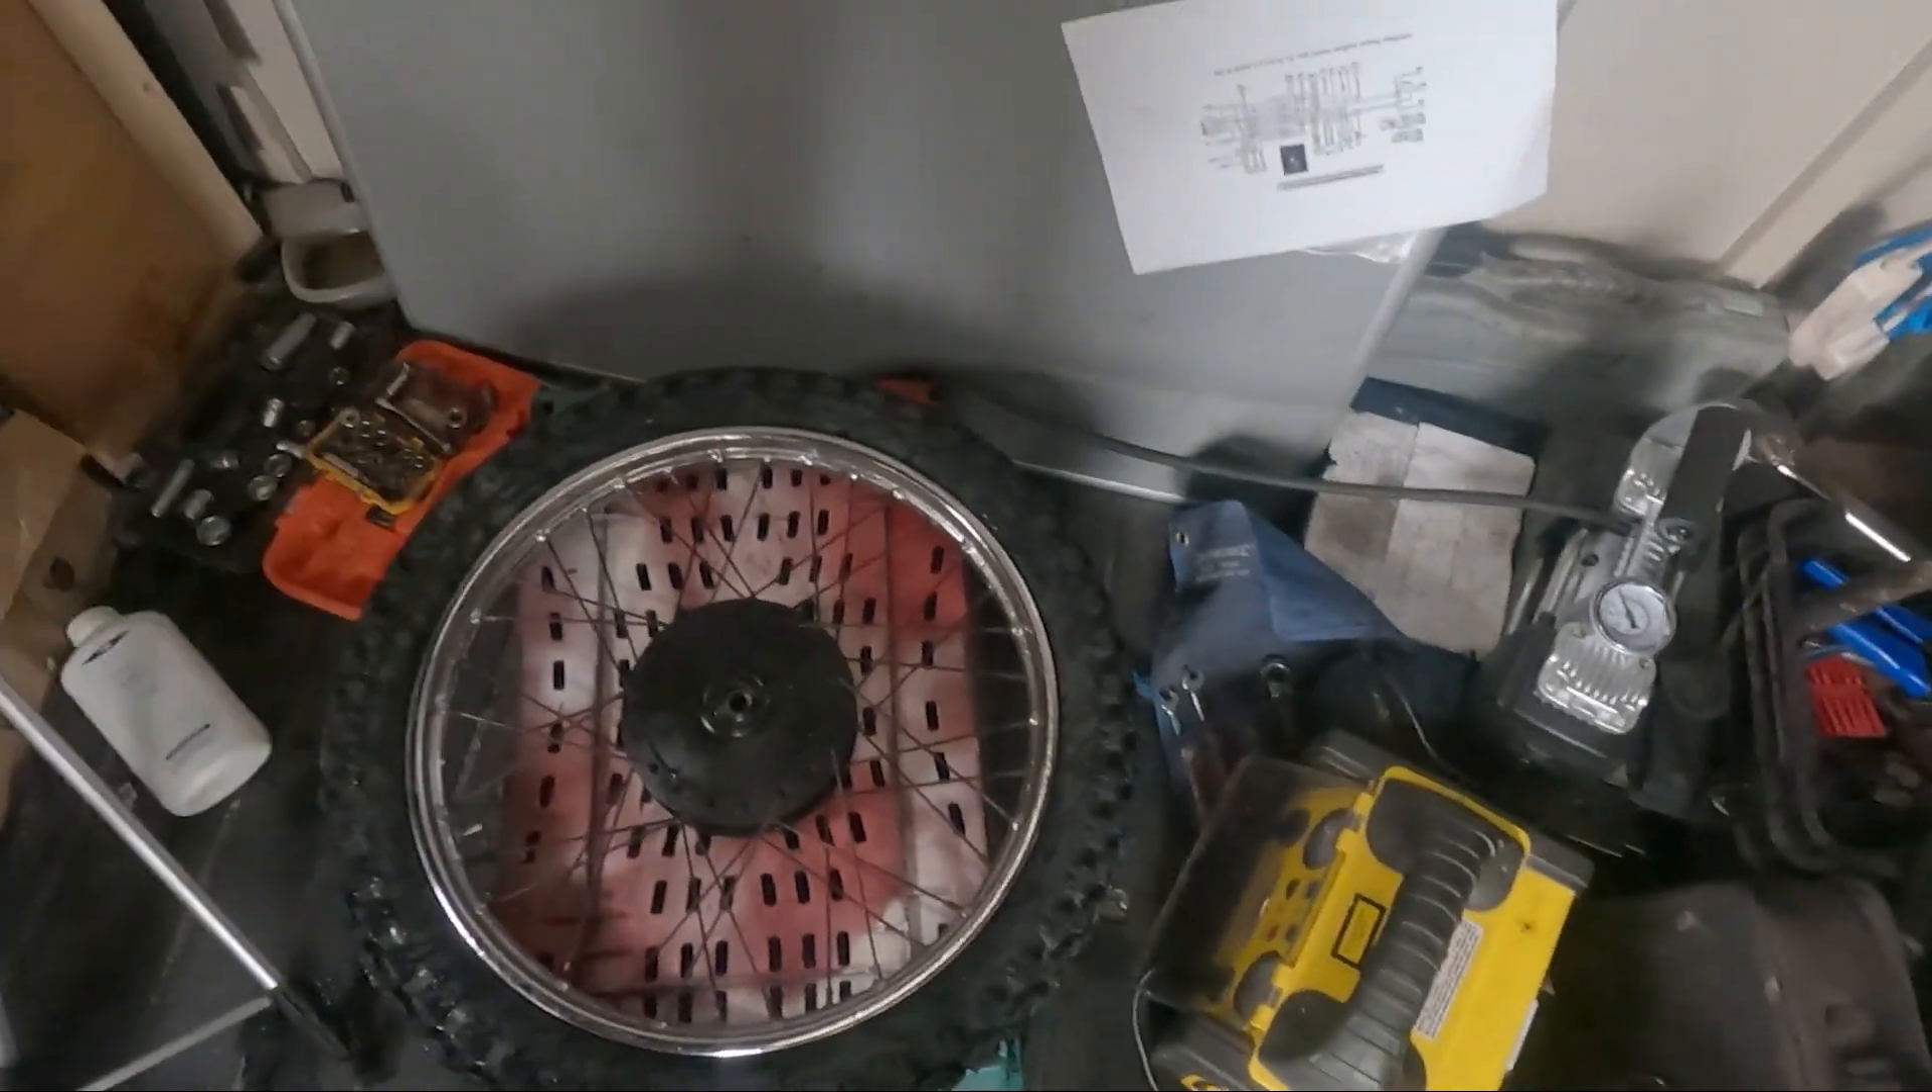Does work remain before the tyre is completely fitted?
No.